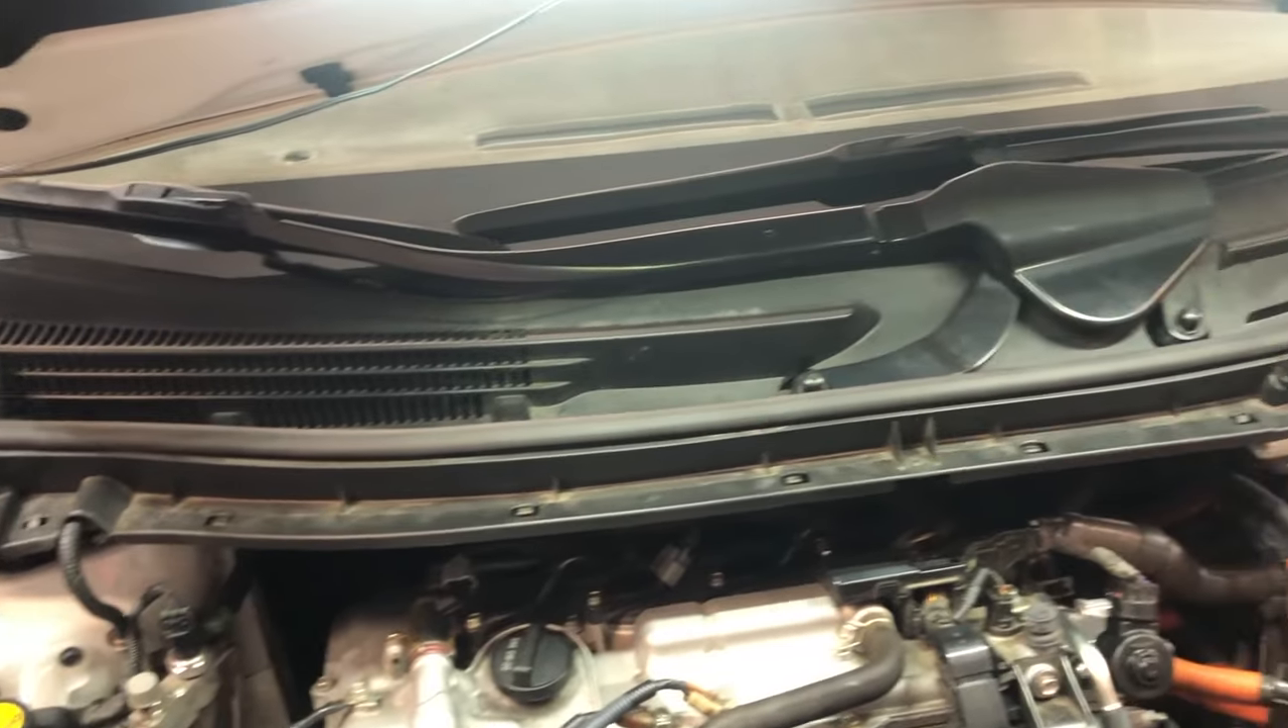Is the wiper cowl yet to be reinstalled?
No.